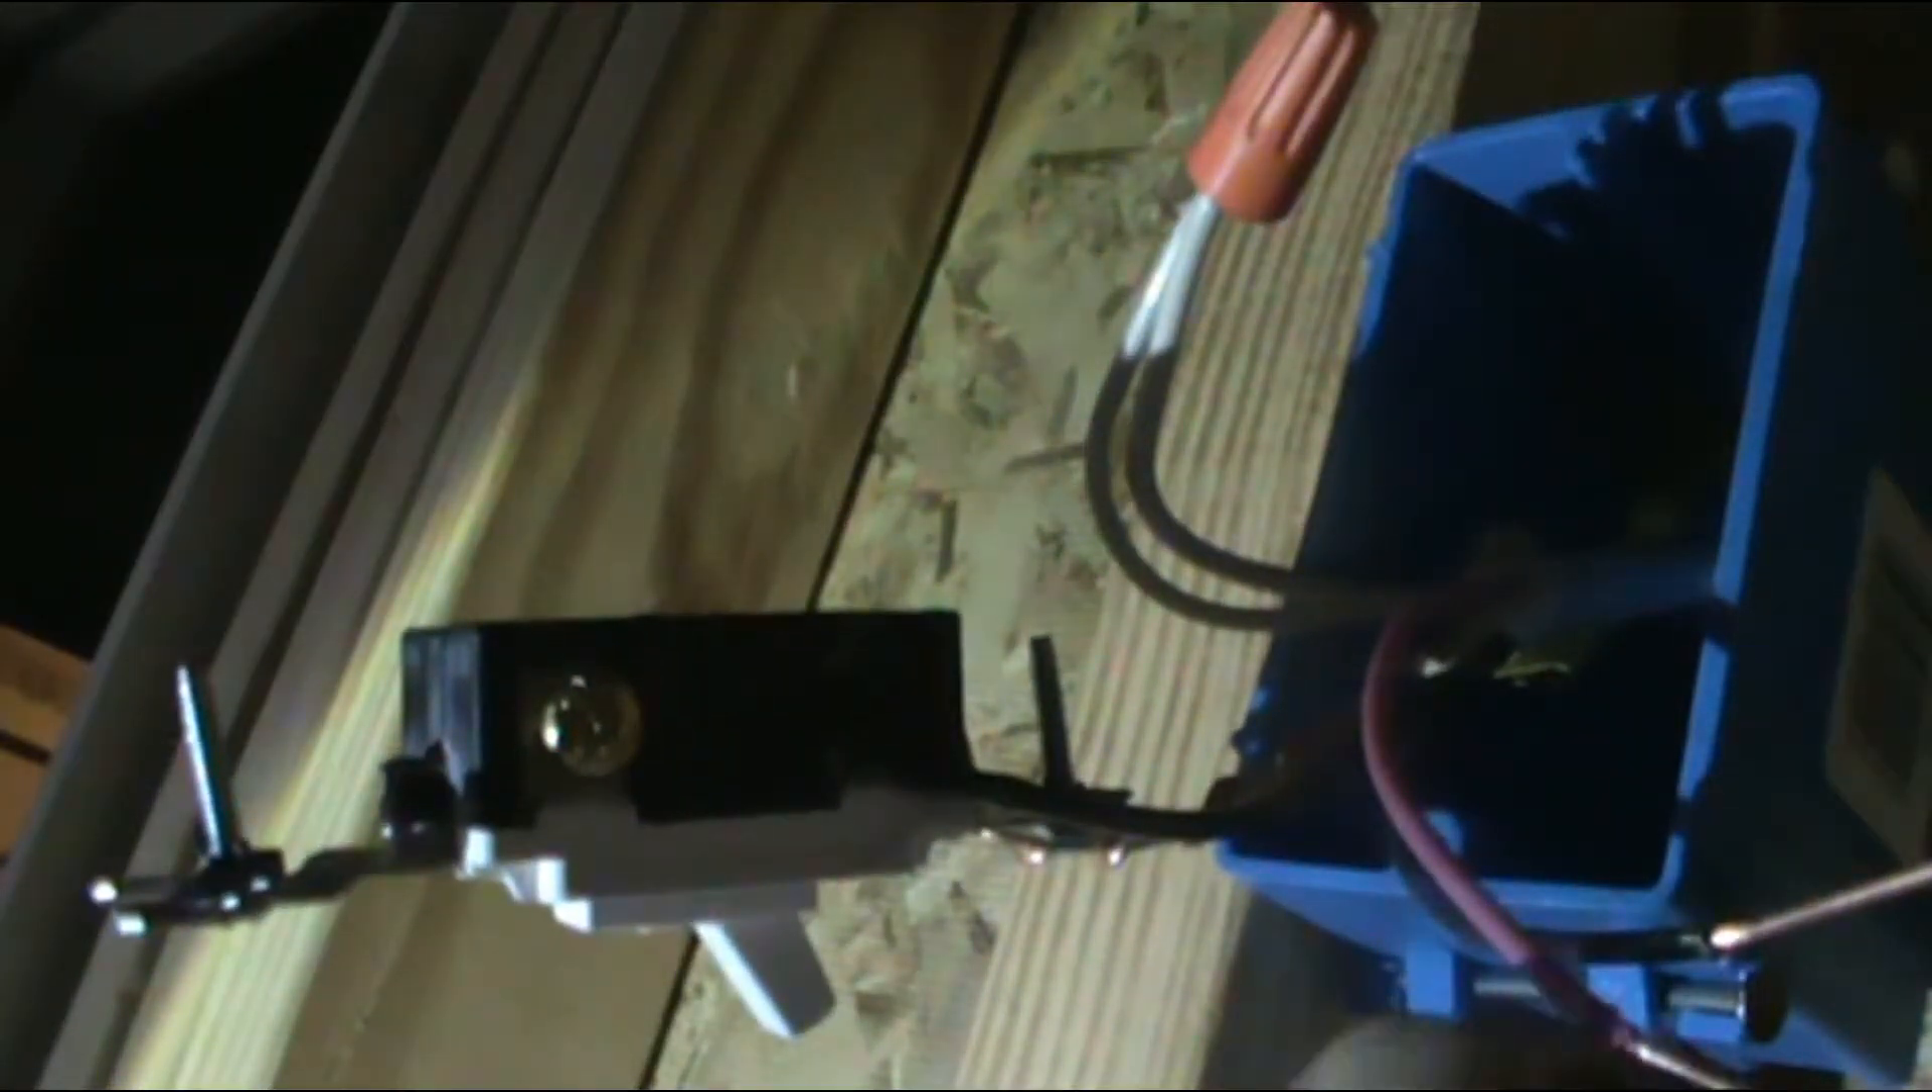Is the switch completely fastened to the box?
No.